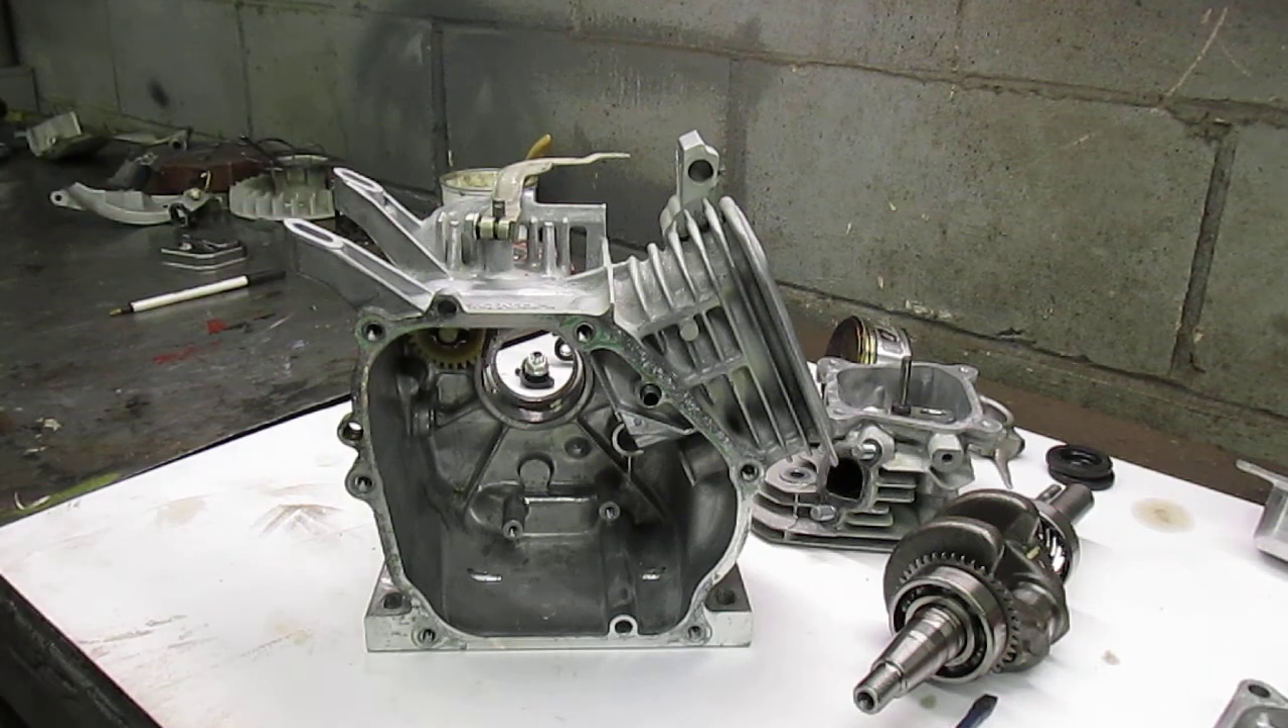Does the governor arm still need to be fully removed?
Yes.